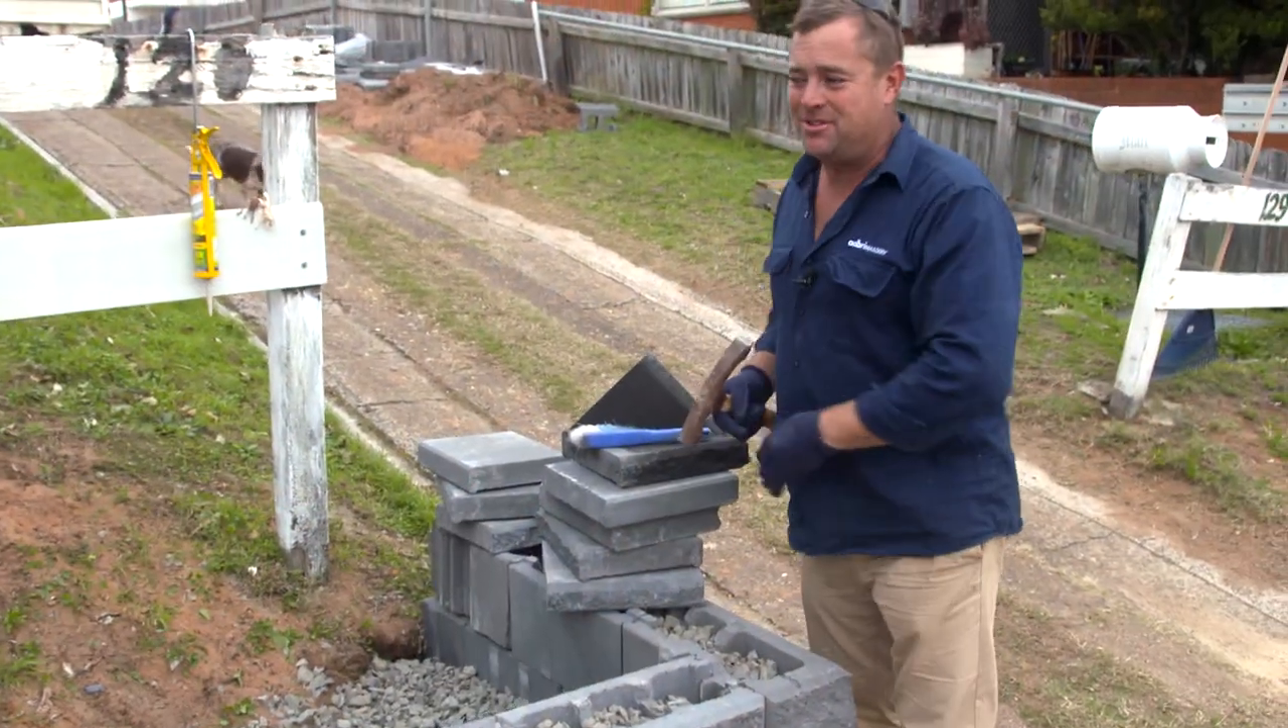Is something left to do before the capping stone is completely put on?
Yes.